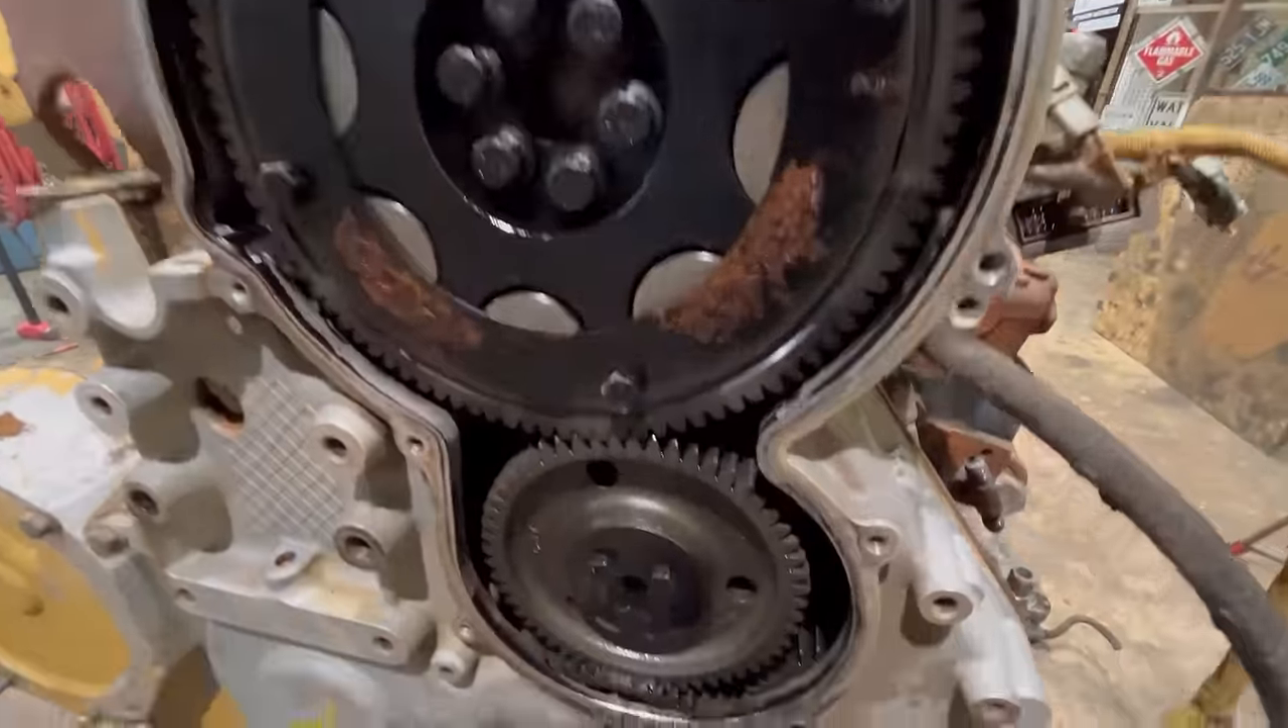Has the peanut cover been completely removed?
Yes.